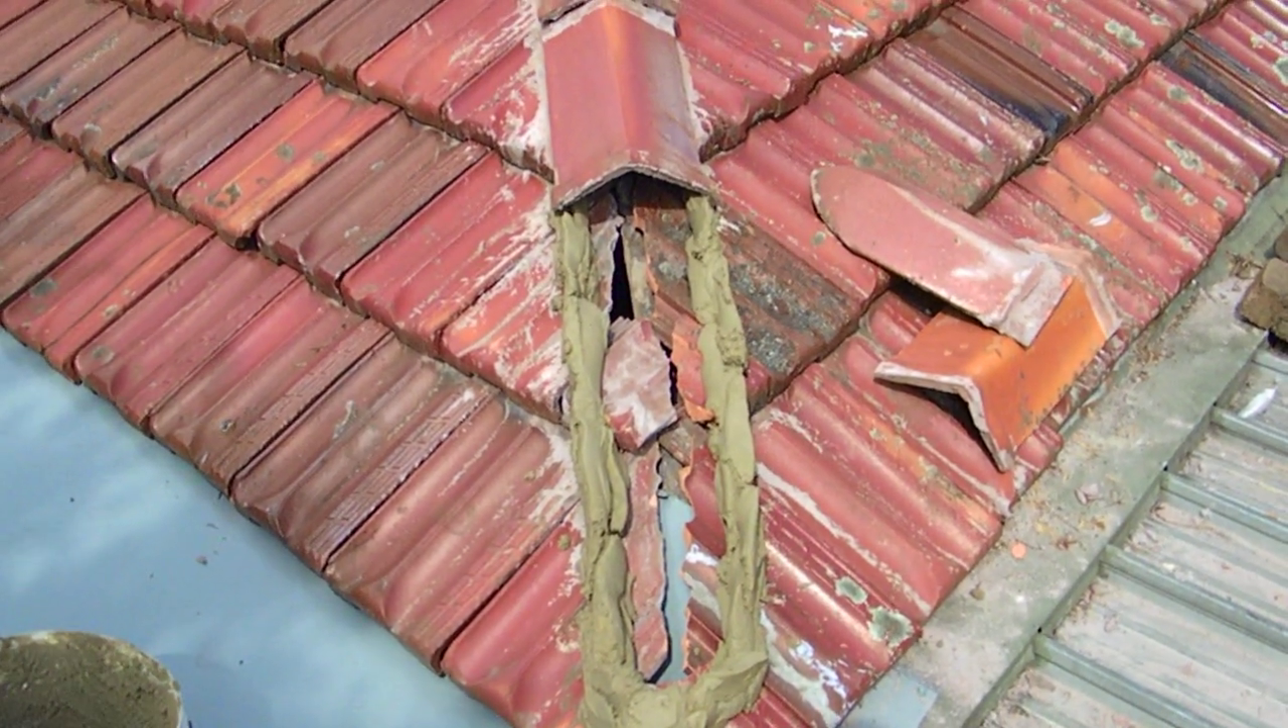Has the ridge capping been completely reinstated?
No.